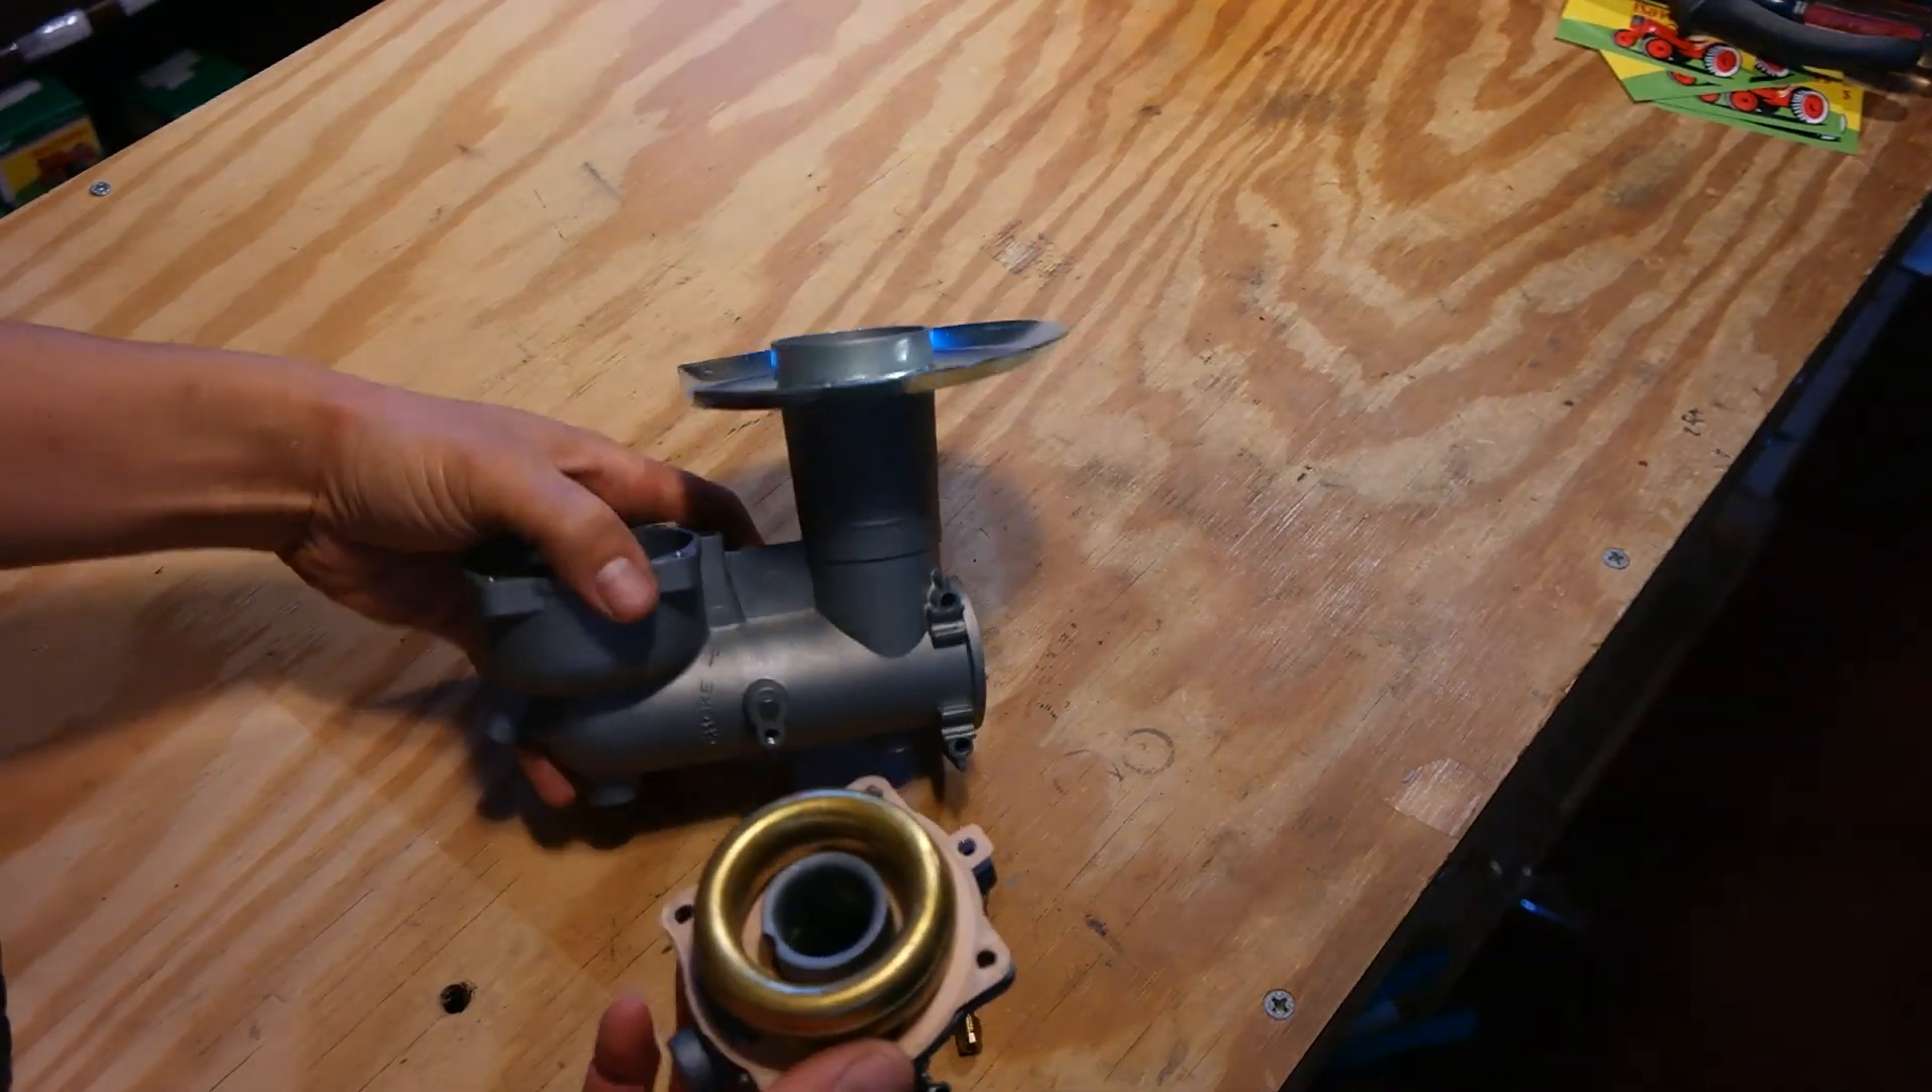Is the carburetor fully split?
Yes.